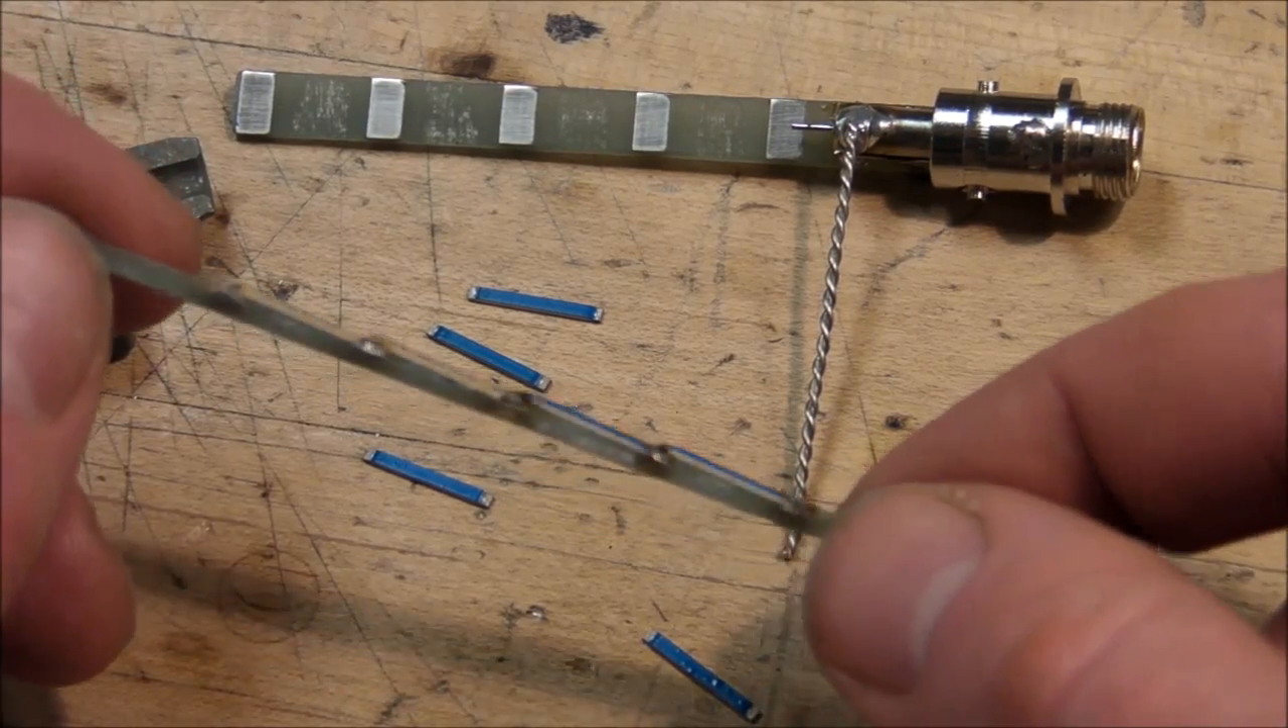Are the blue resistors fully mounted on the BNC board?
No.